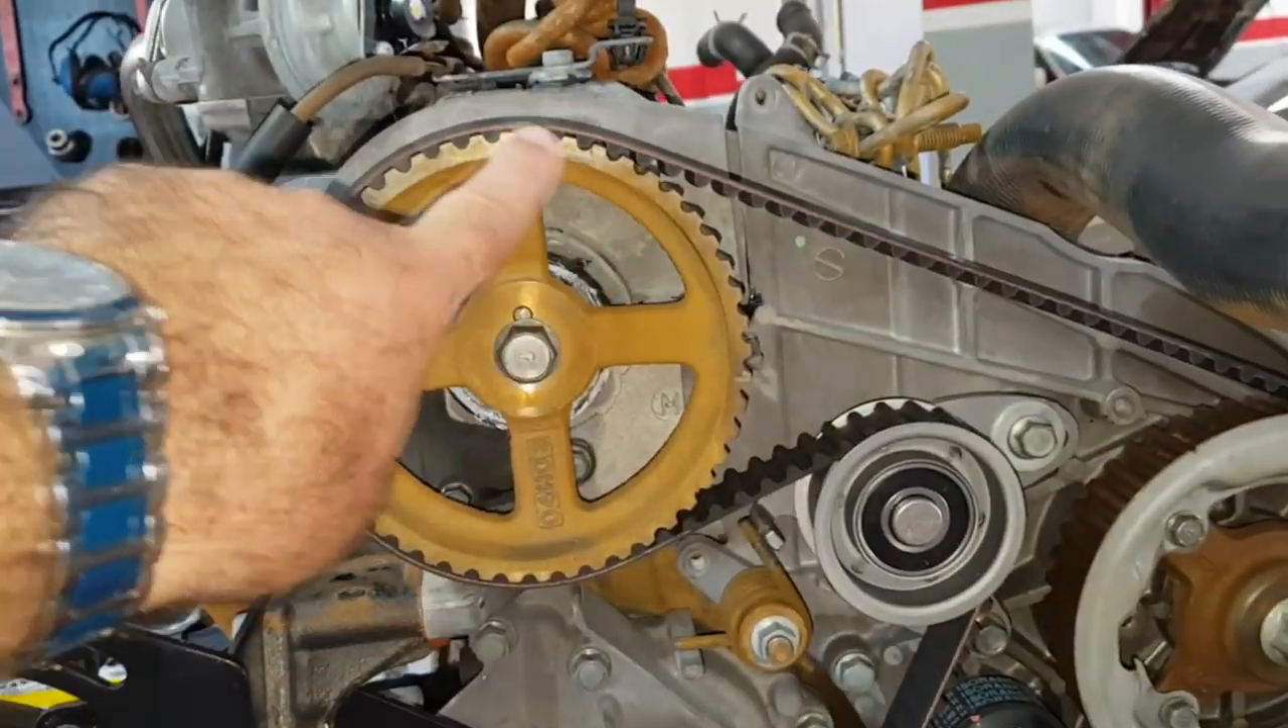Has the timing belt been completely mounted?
Yes.